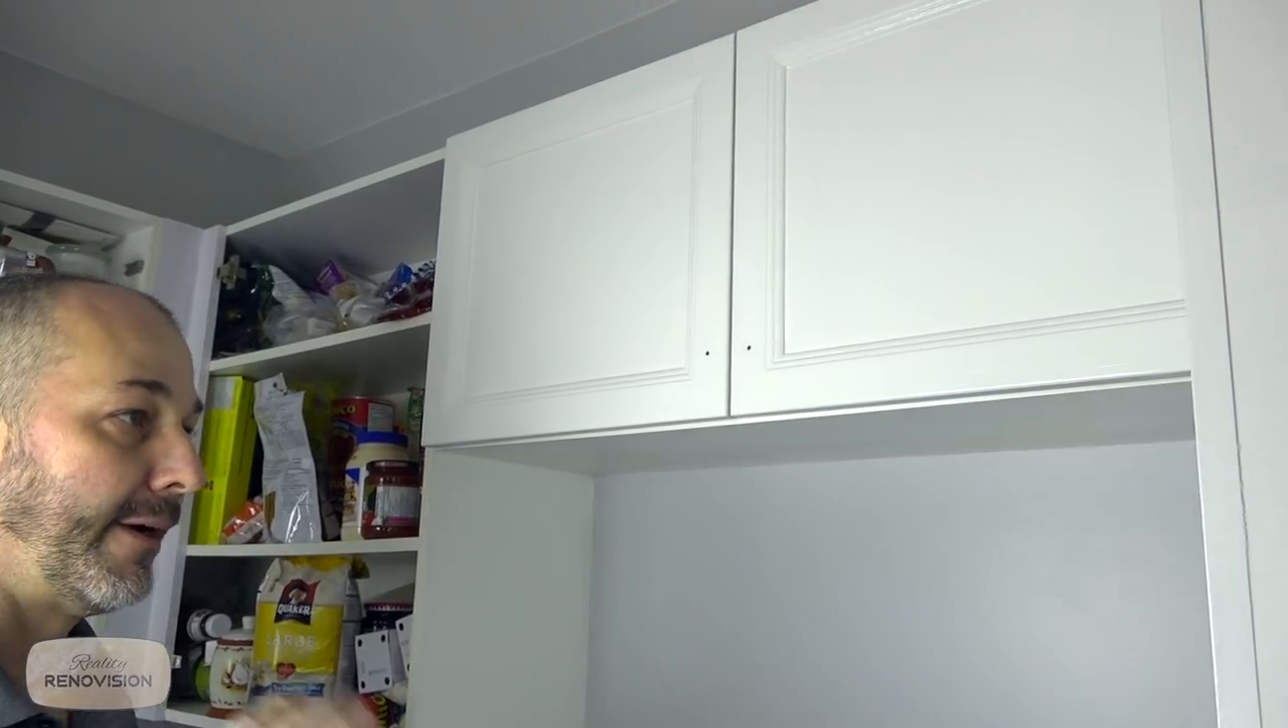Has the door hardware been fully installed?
No.